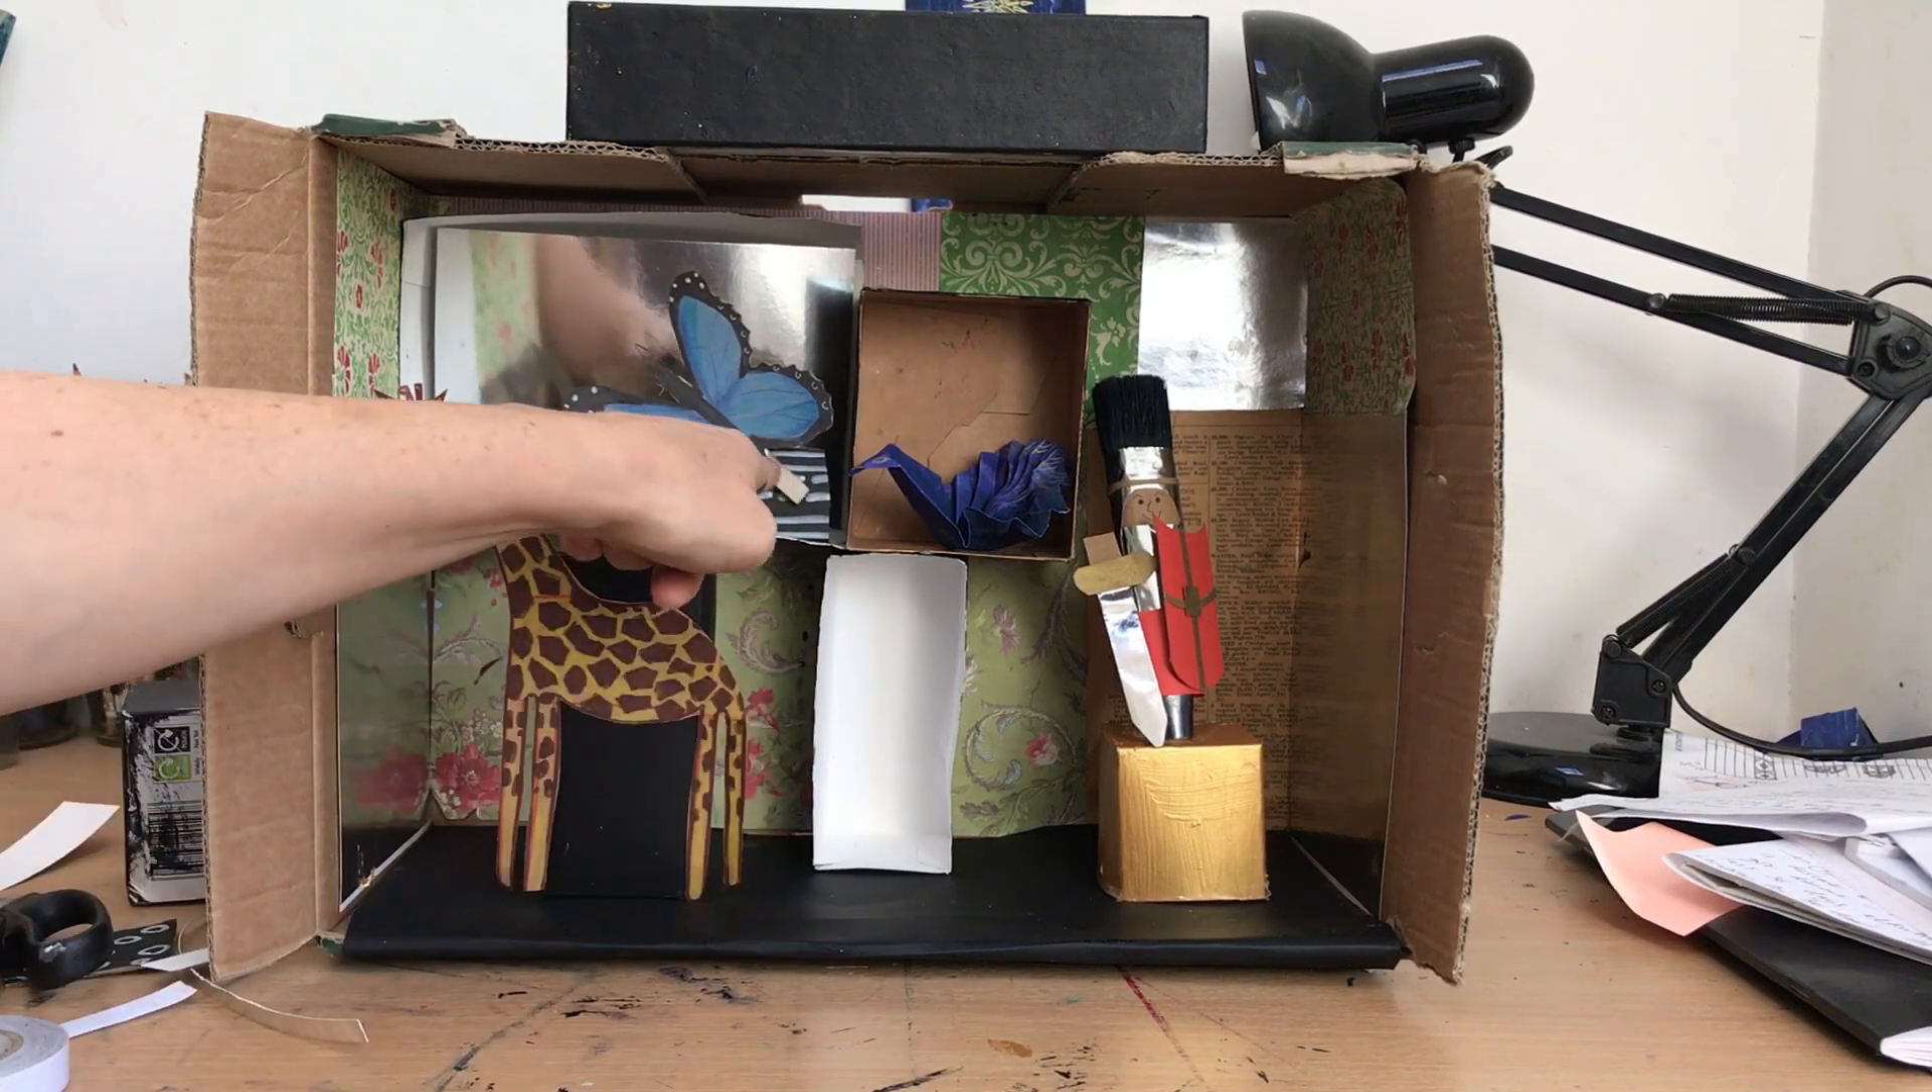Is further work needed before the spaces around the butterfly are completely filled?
Yes.